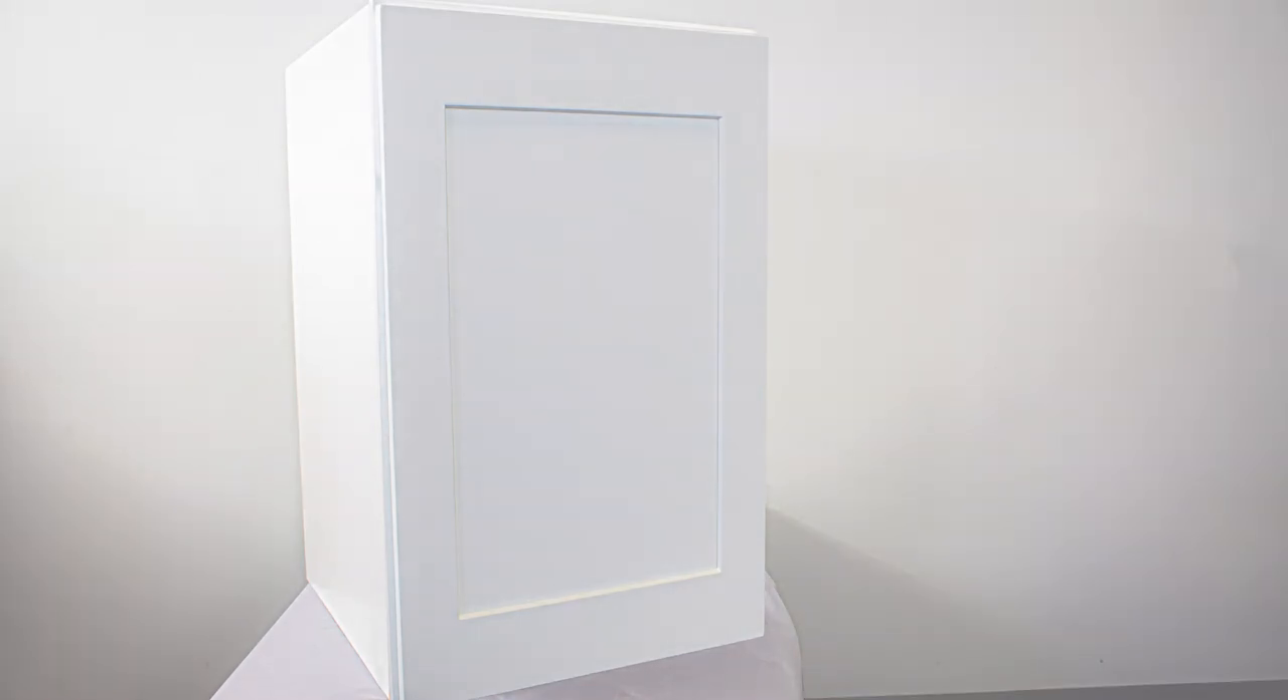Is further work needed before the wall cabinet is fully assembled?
No.